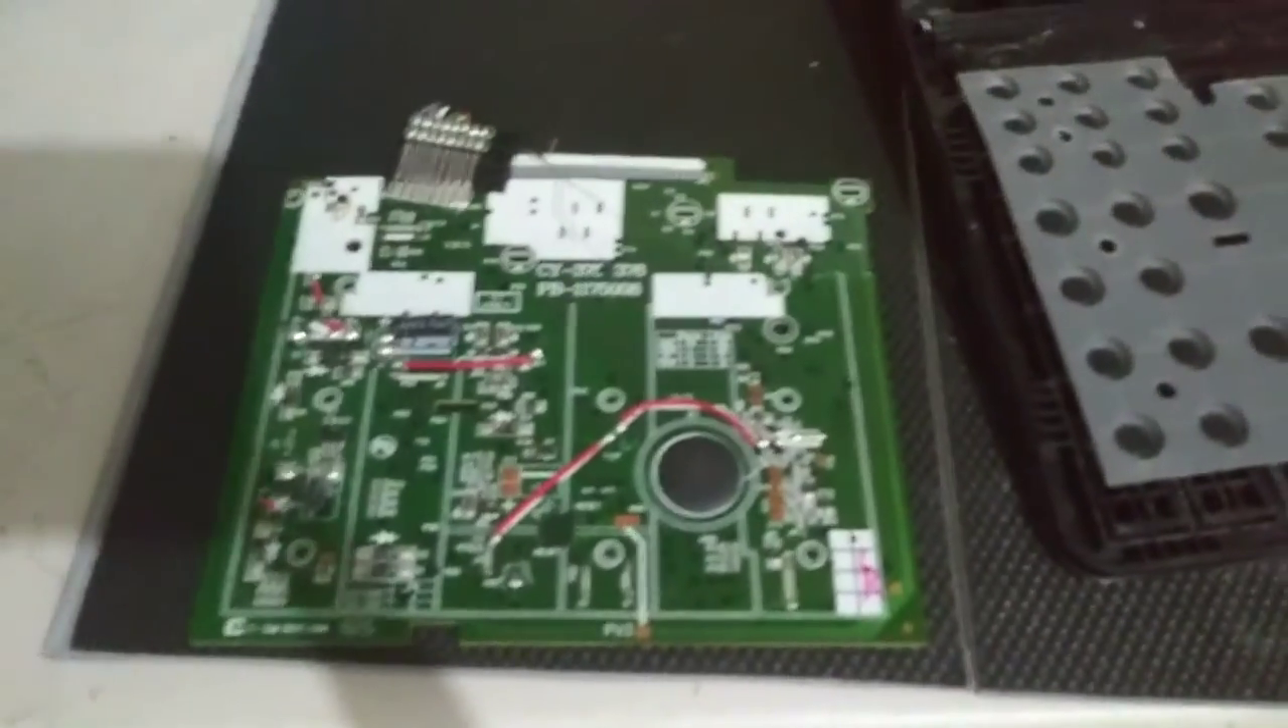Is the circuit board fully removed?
Yes.